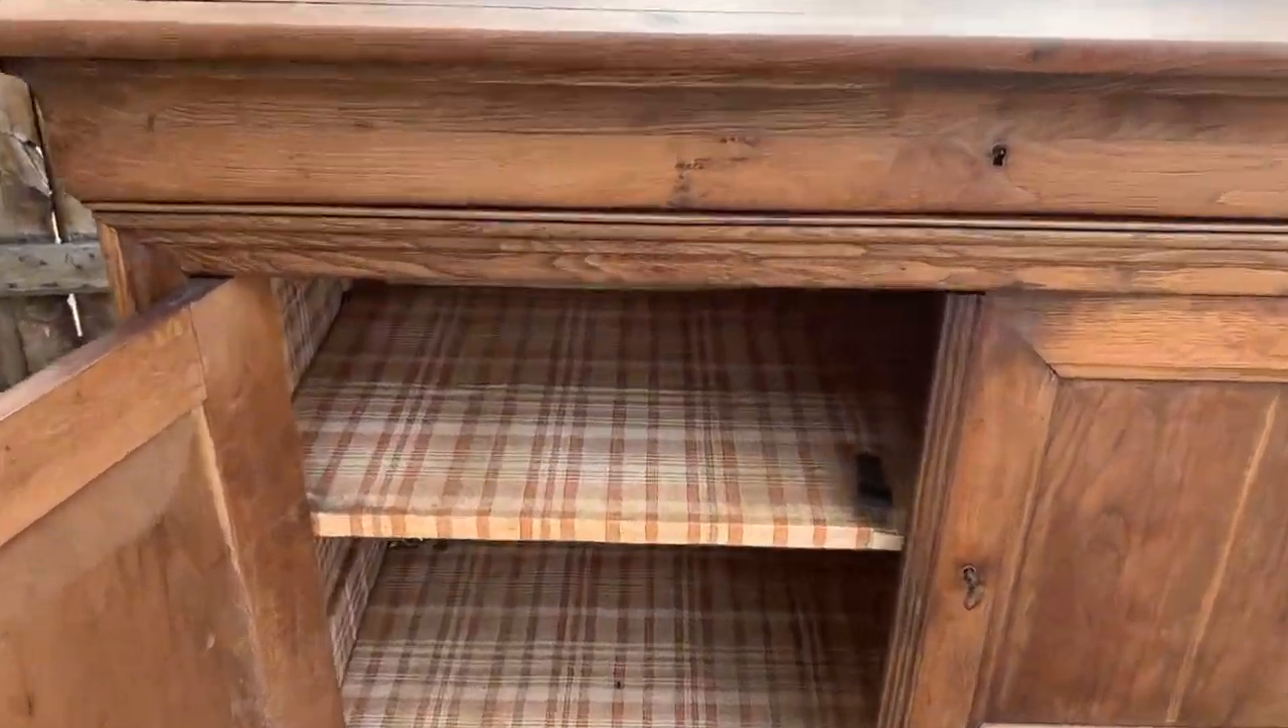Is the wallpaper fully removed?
No.